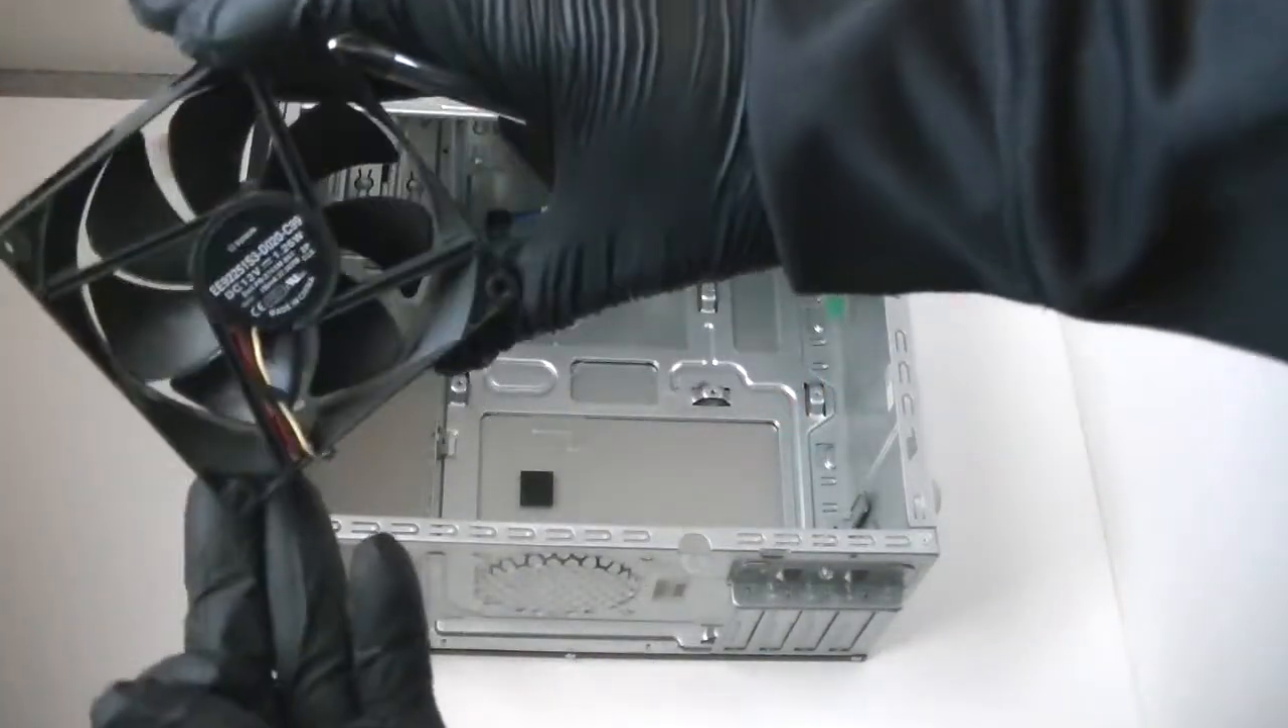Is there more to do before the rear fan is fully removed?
No.